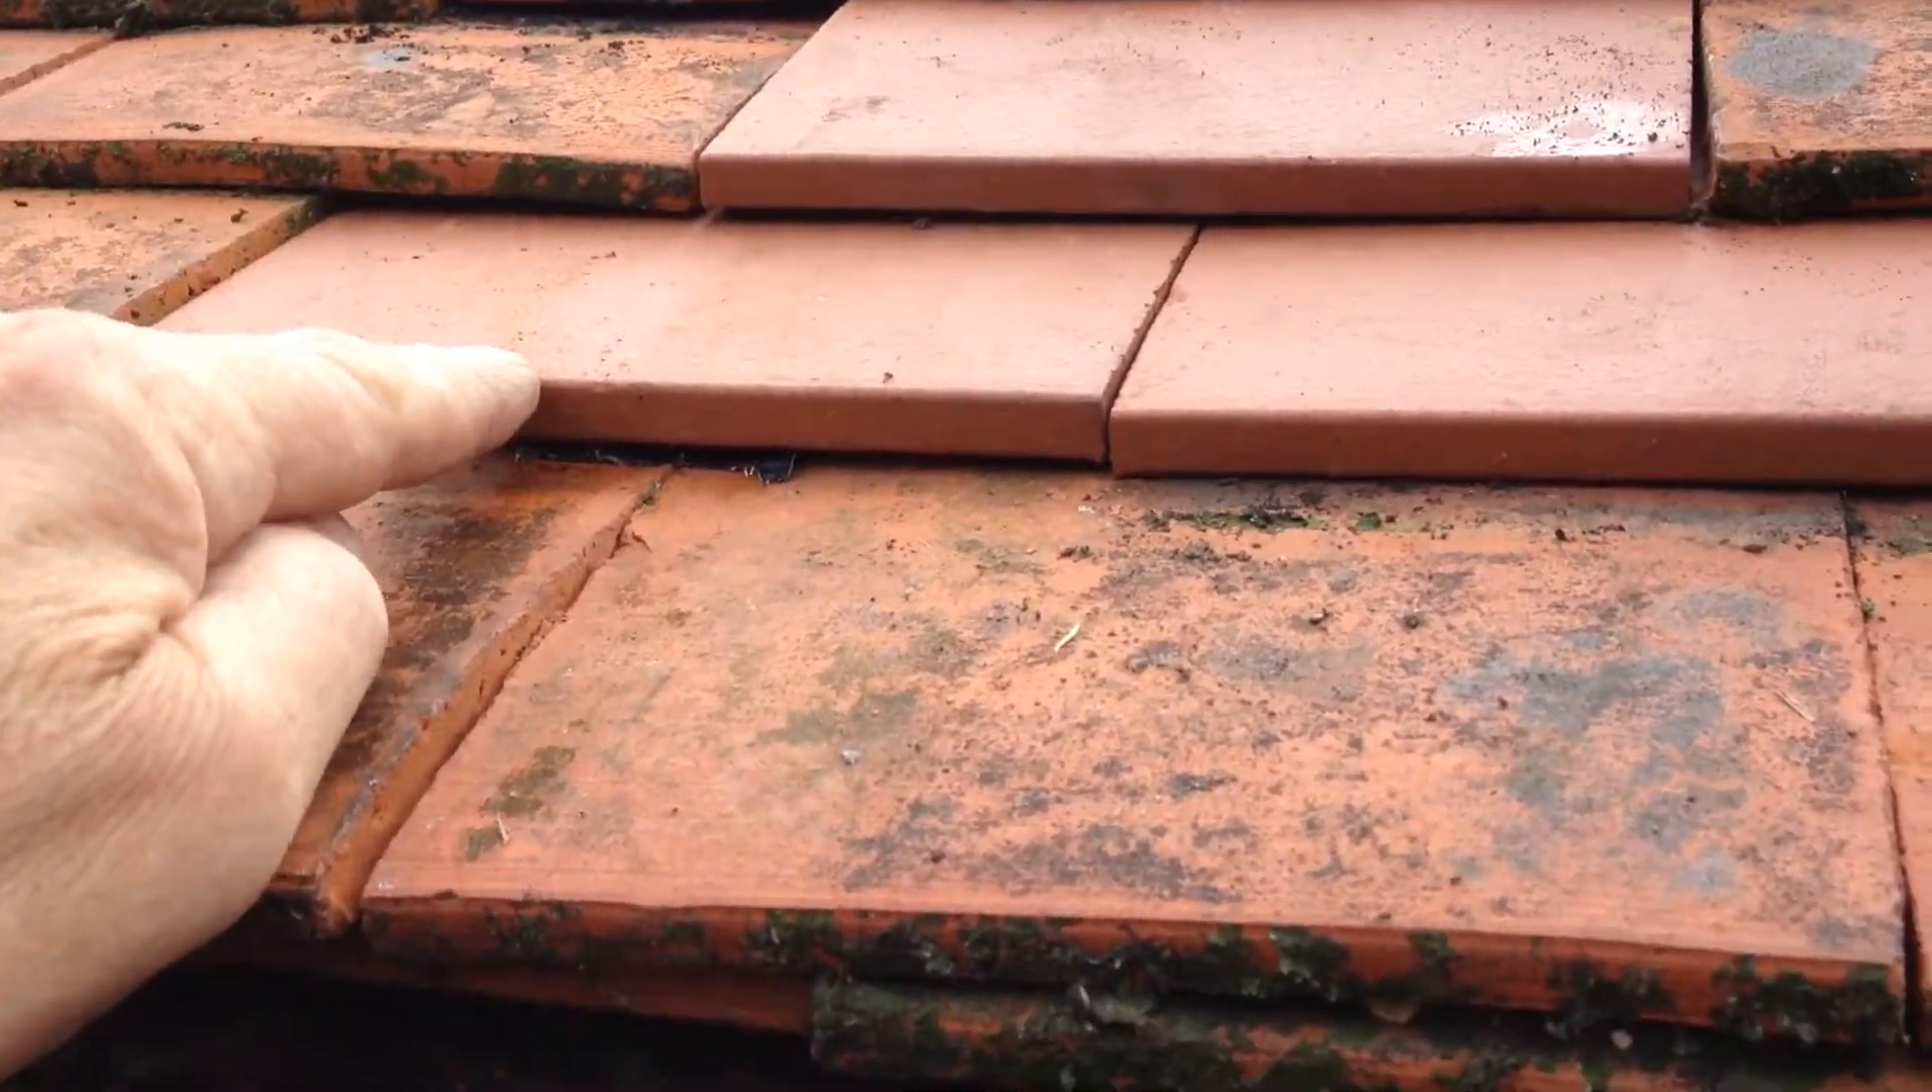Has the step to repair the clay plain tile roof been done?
Yes.